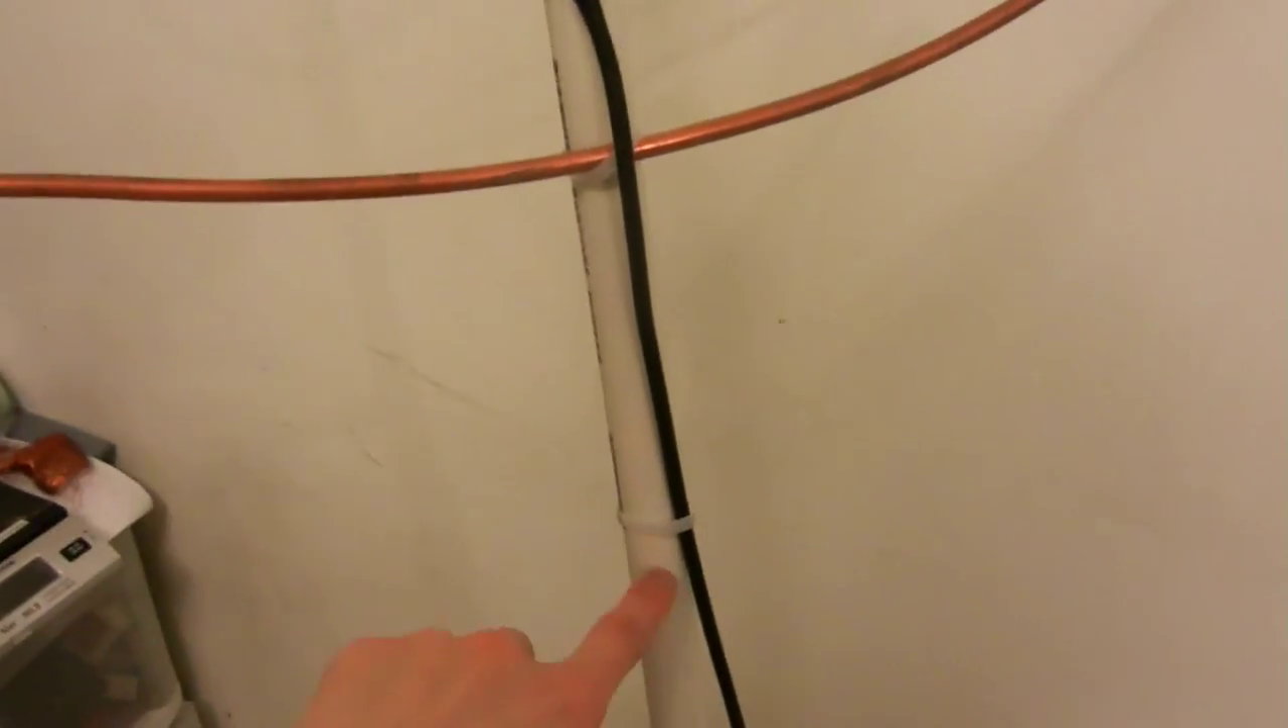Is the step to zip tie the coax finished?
Yes.